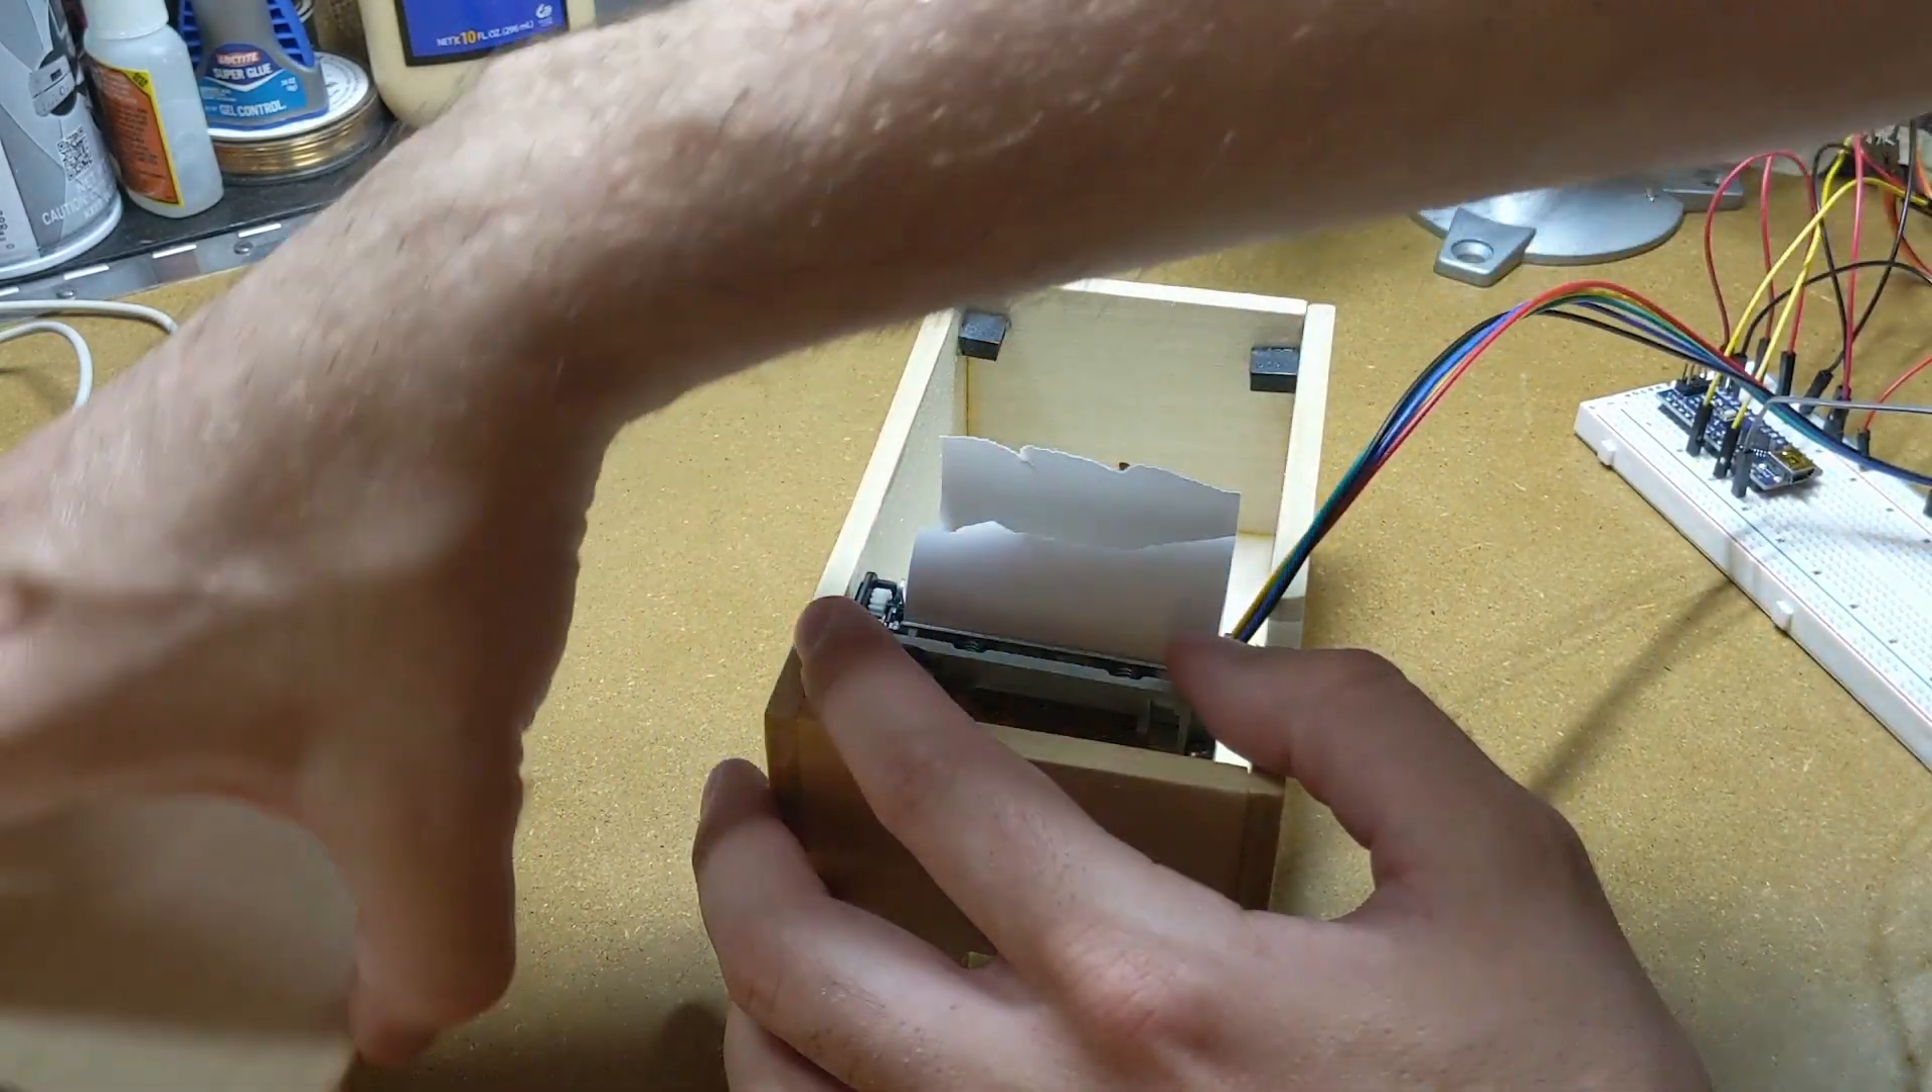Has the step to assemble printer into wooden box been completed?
No.